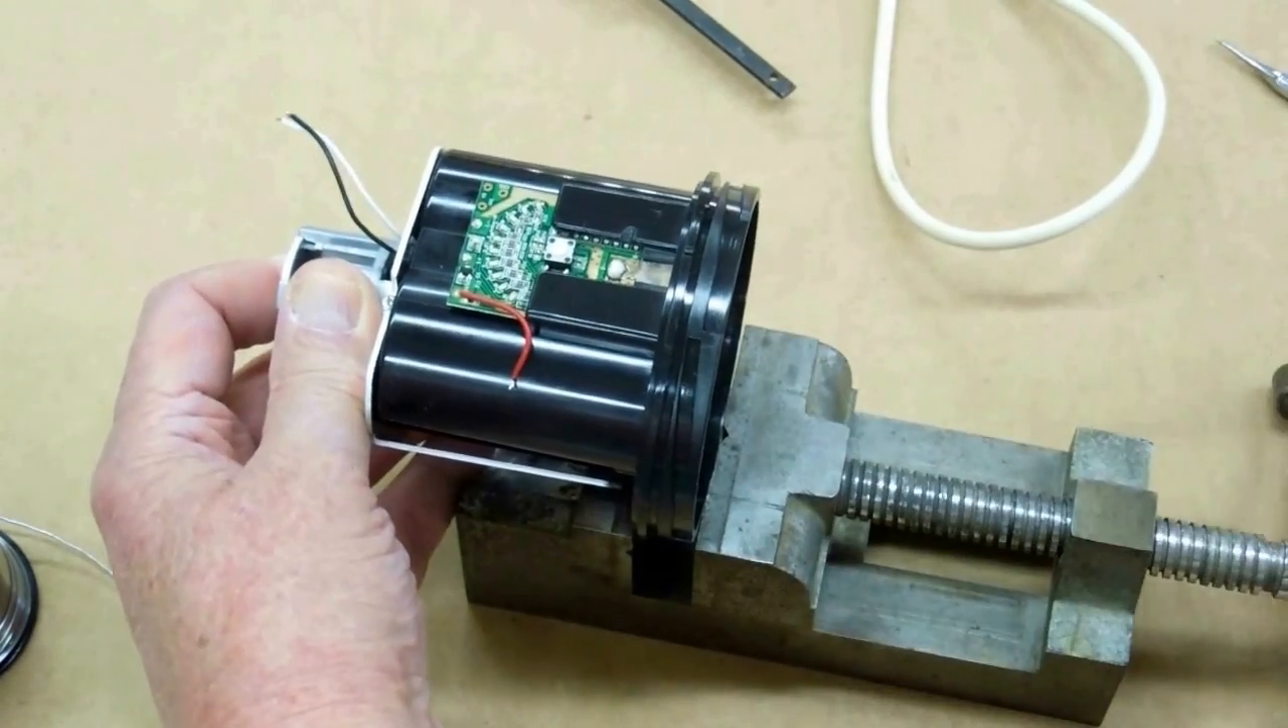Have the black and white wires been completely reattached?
No.